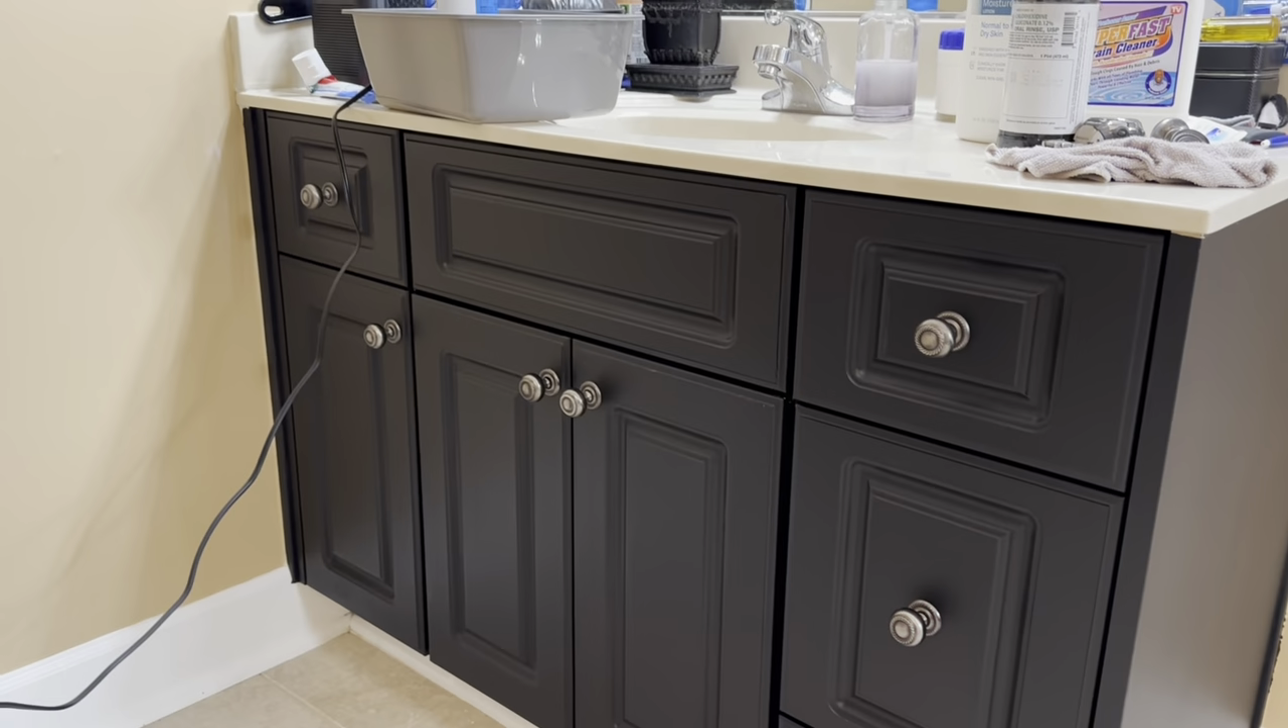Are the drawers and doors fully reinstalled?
Yes.